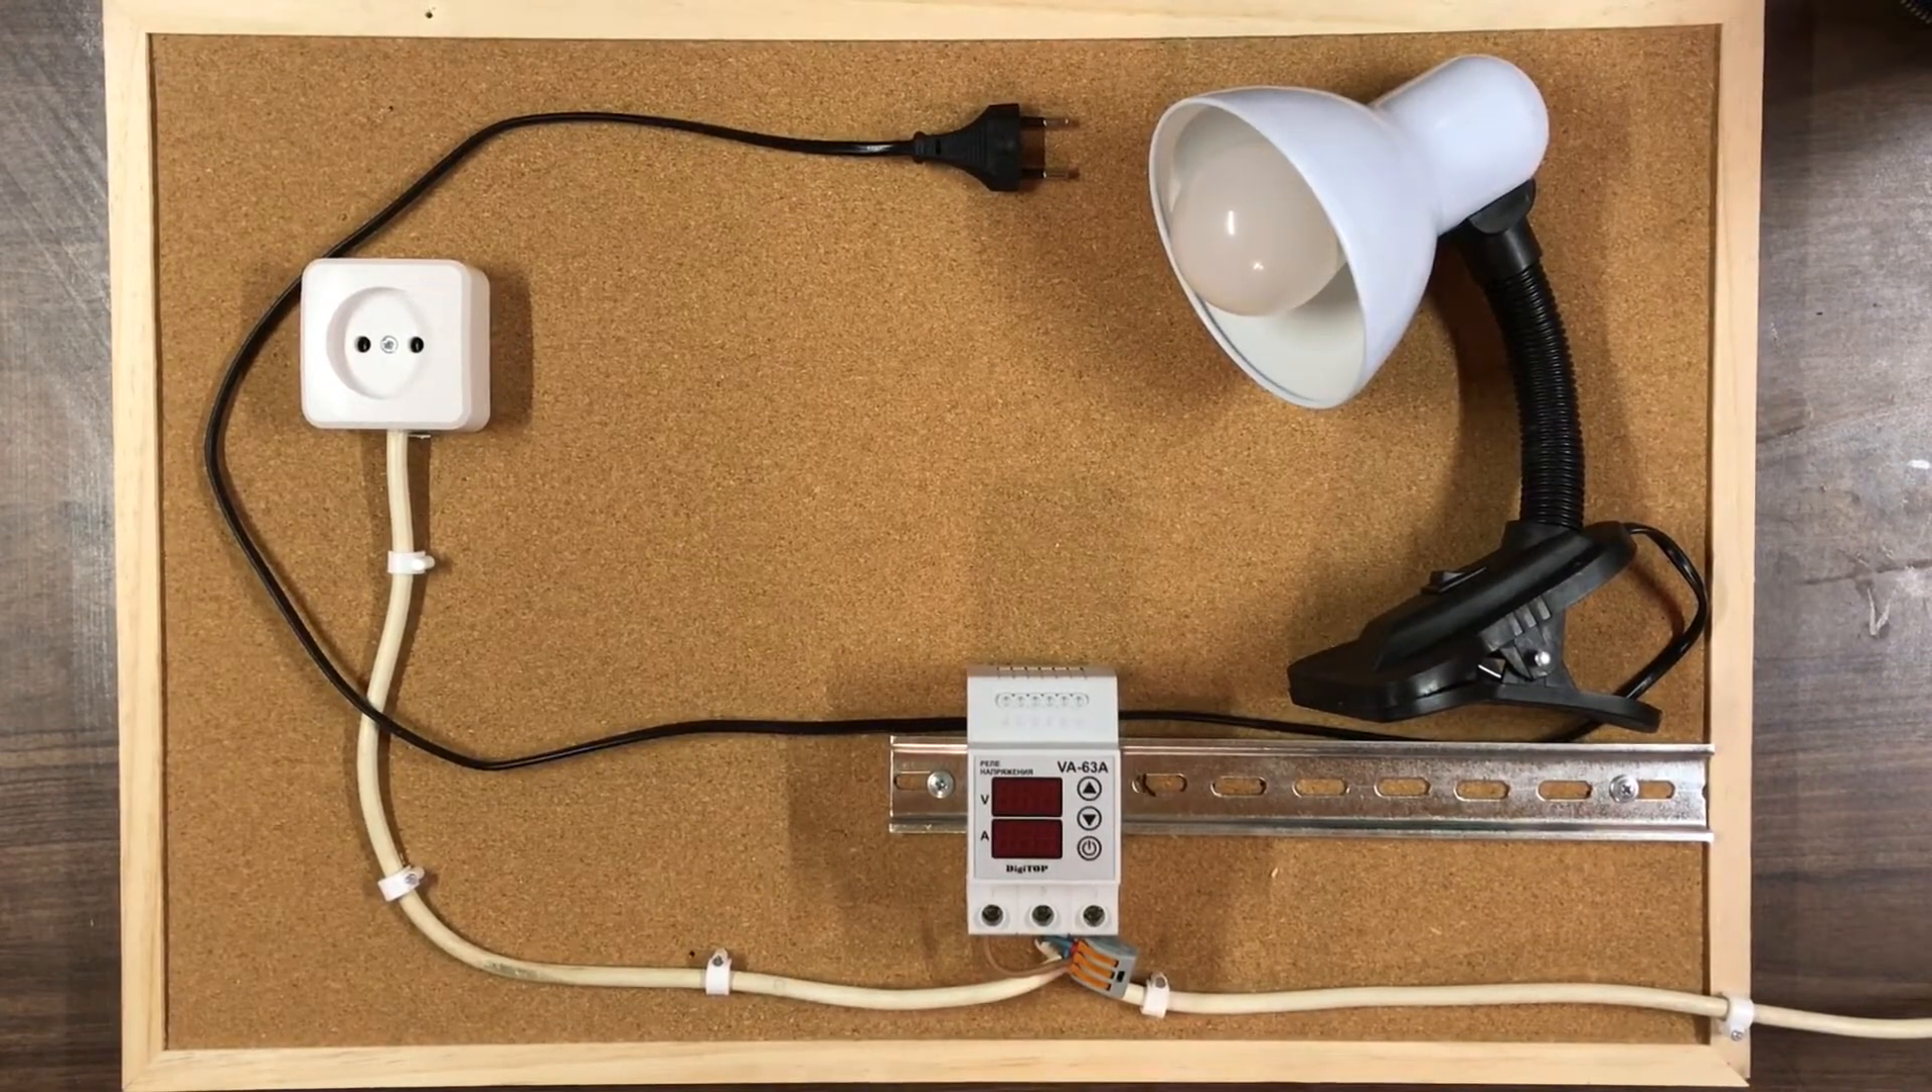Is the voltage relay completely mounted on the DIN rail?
Yes.